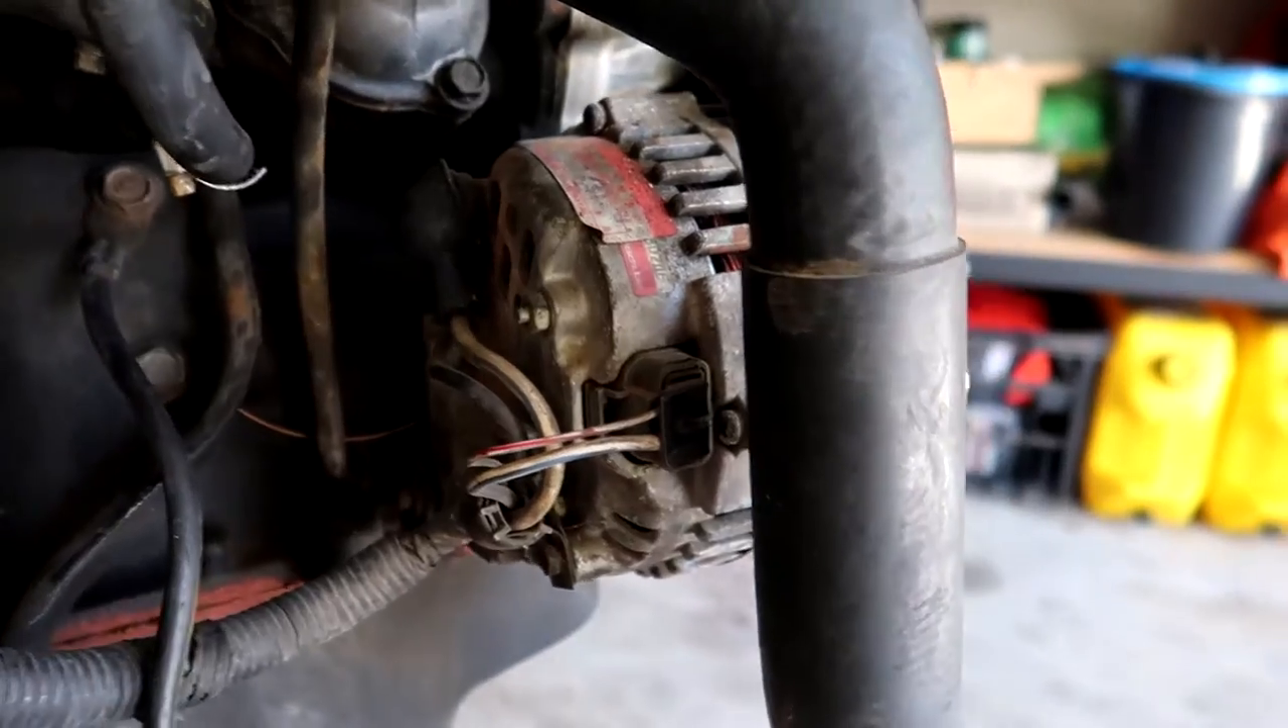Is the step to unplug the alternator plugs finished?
No.